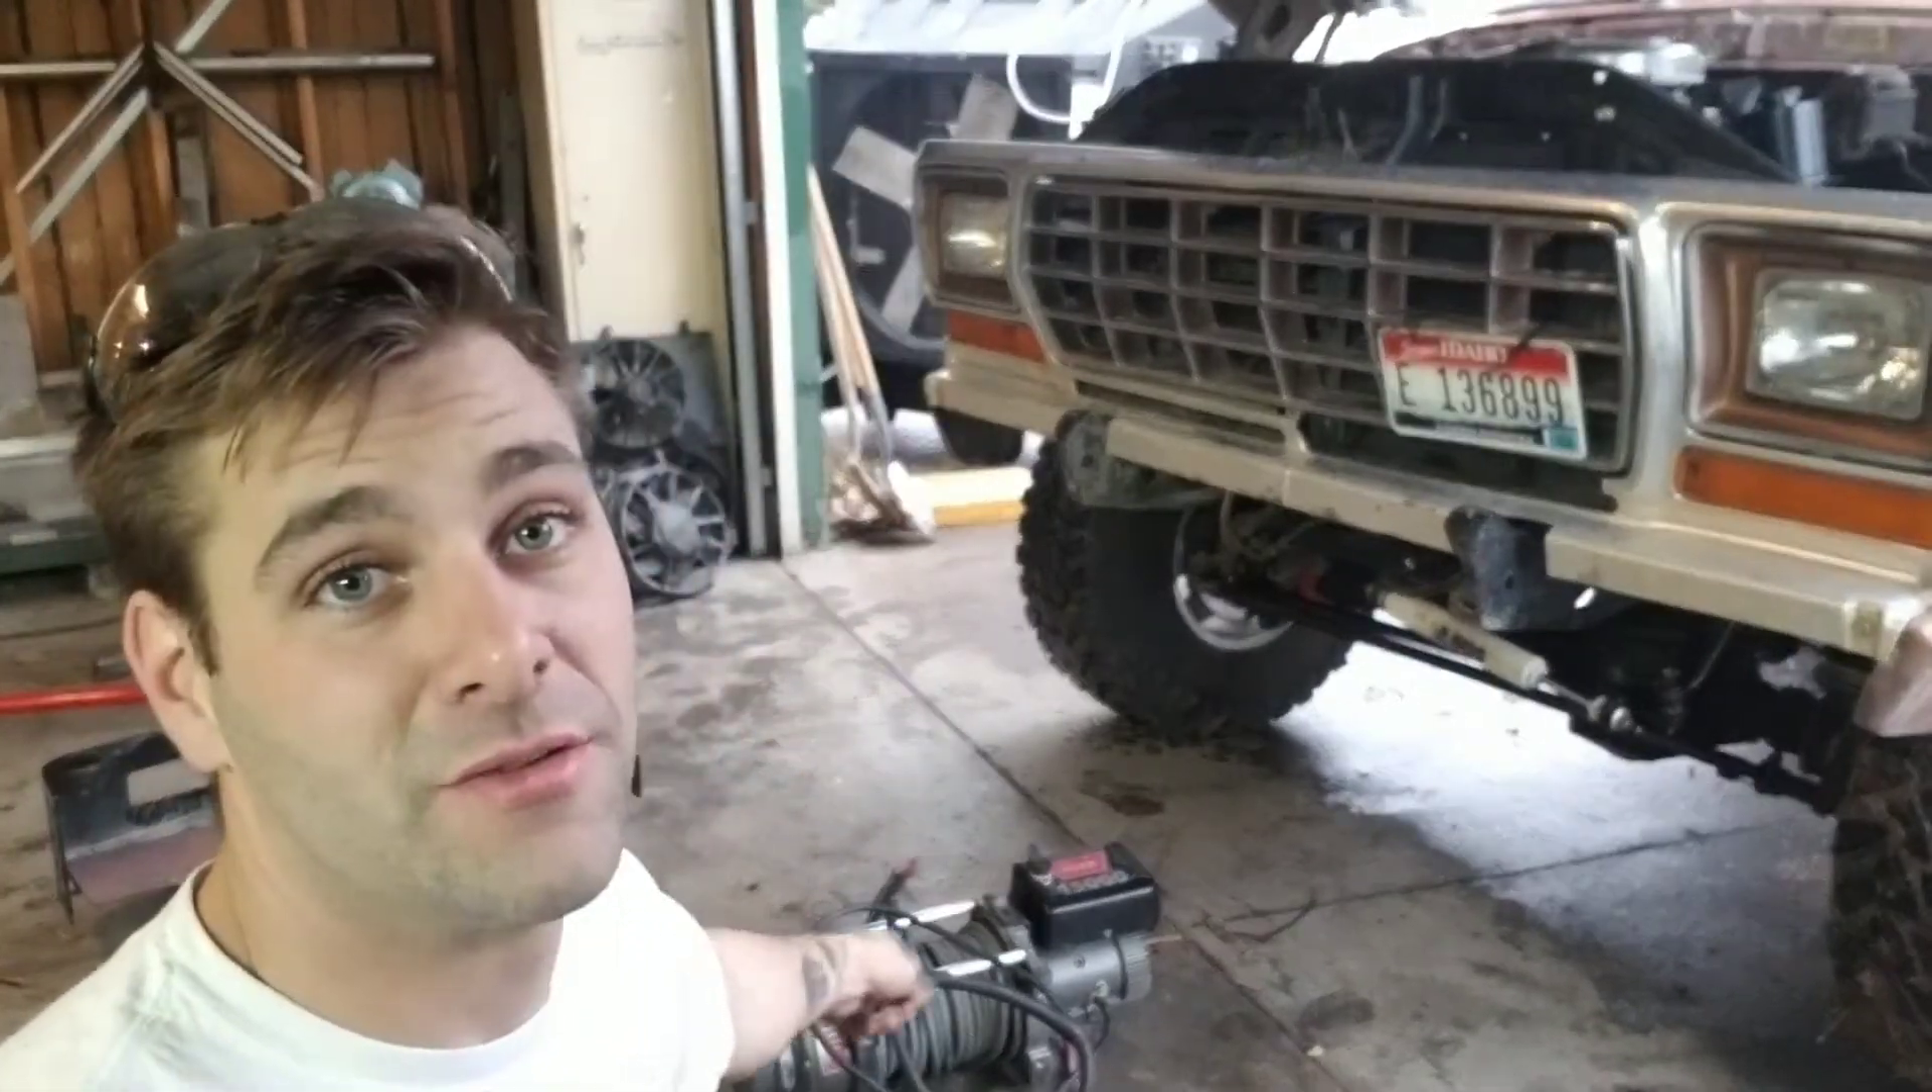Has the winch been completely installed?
No.